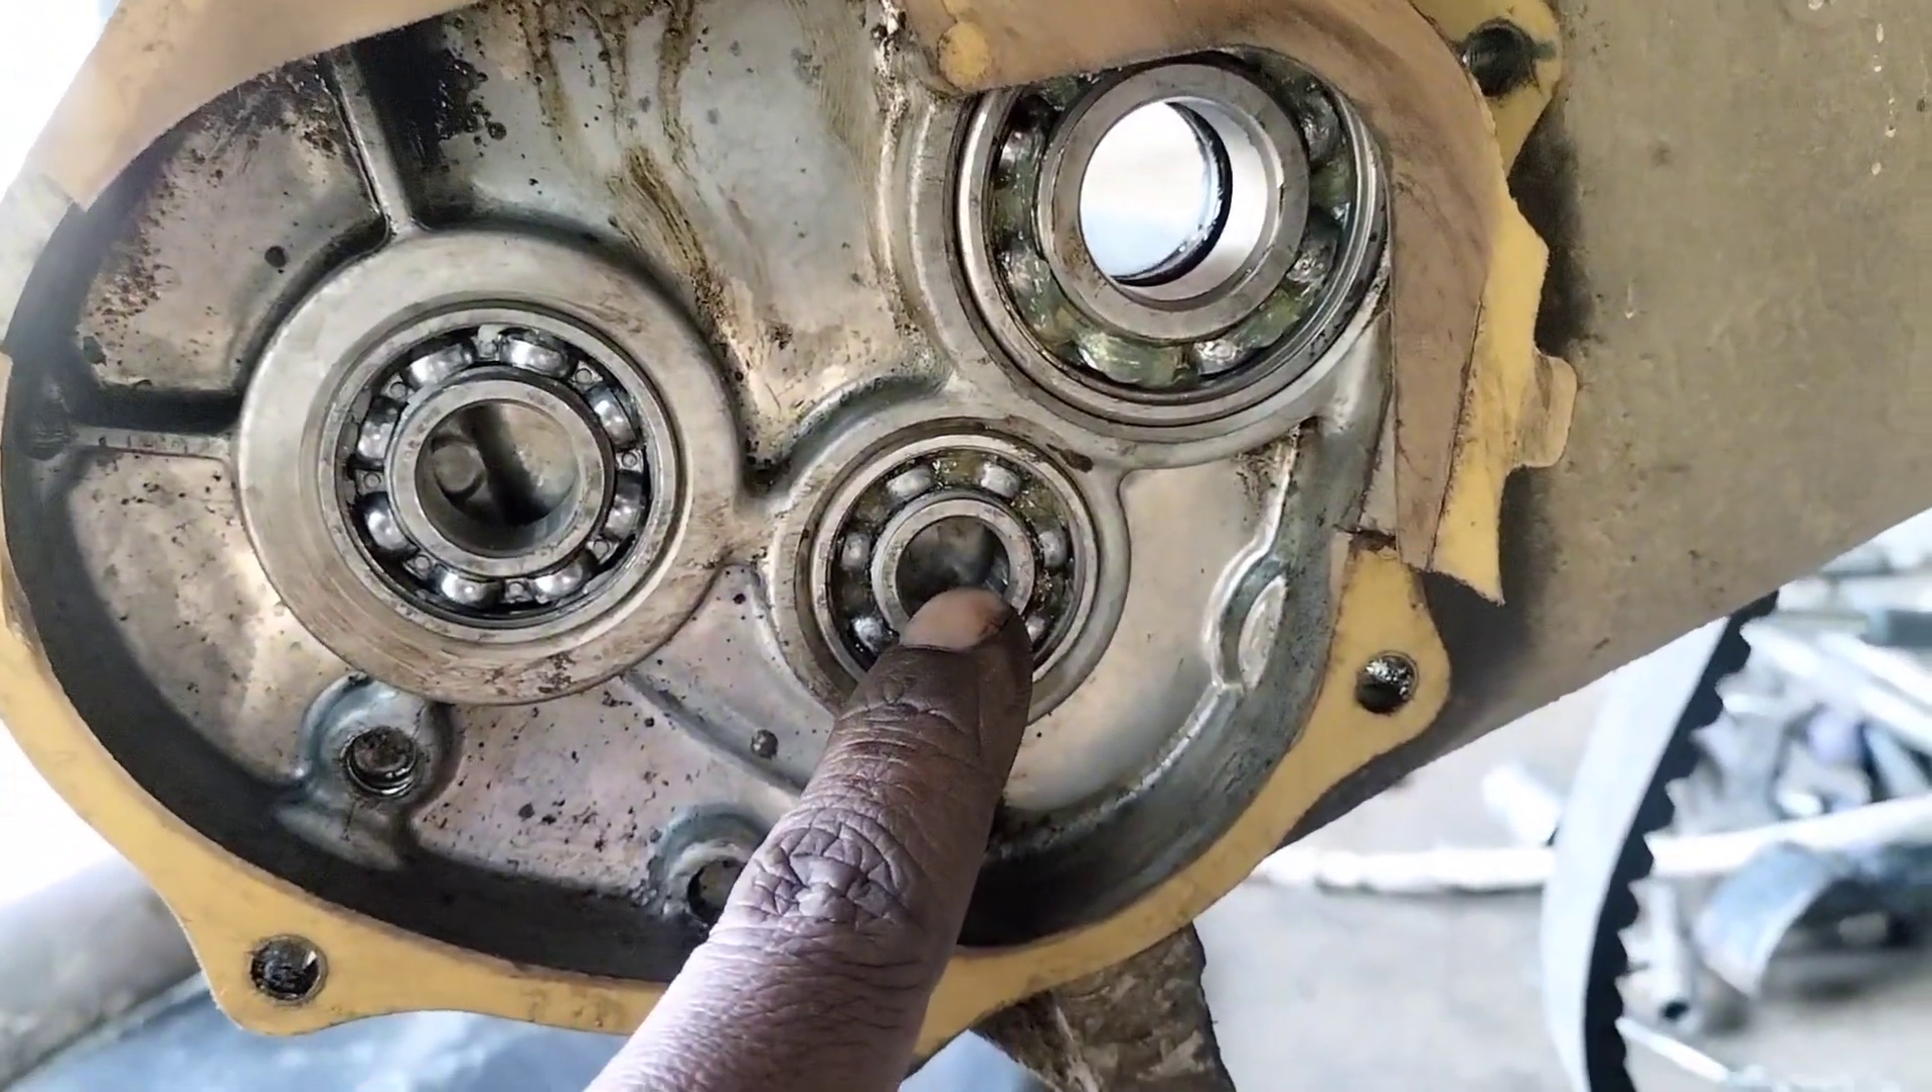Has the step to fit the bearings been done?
Yes.